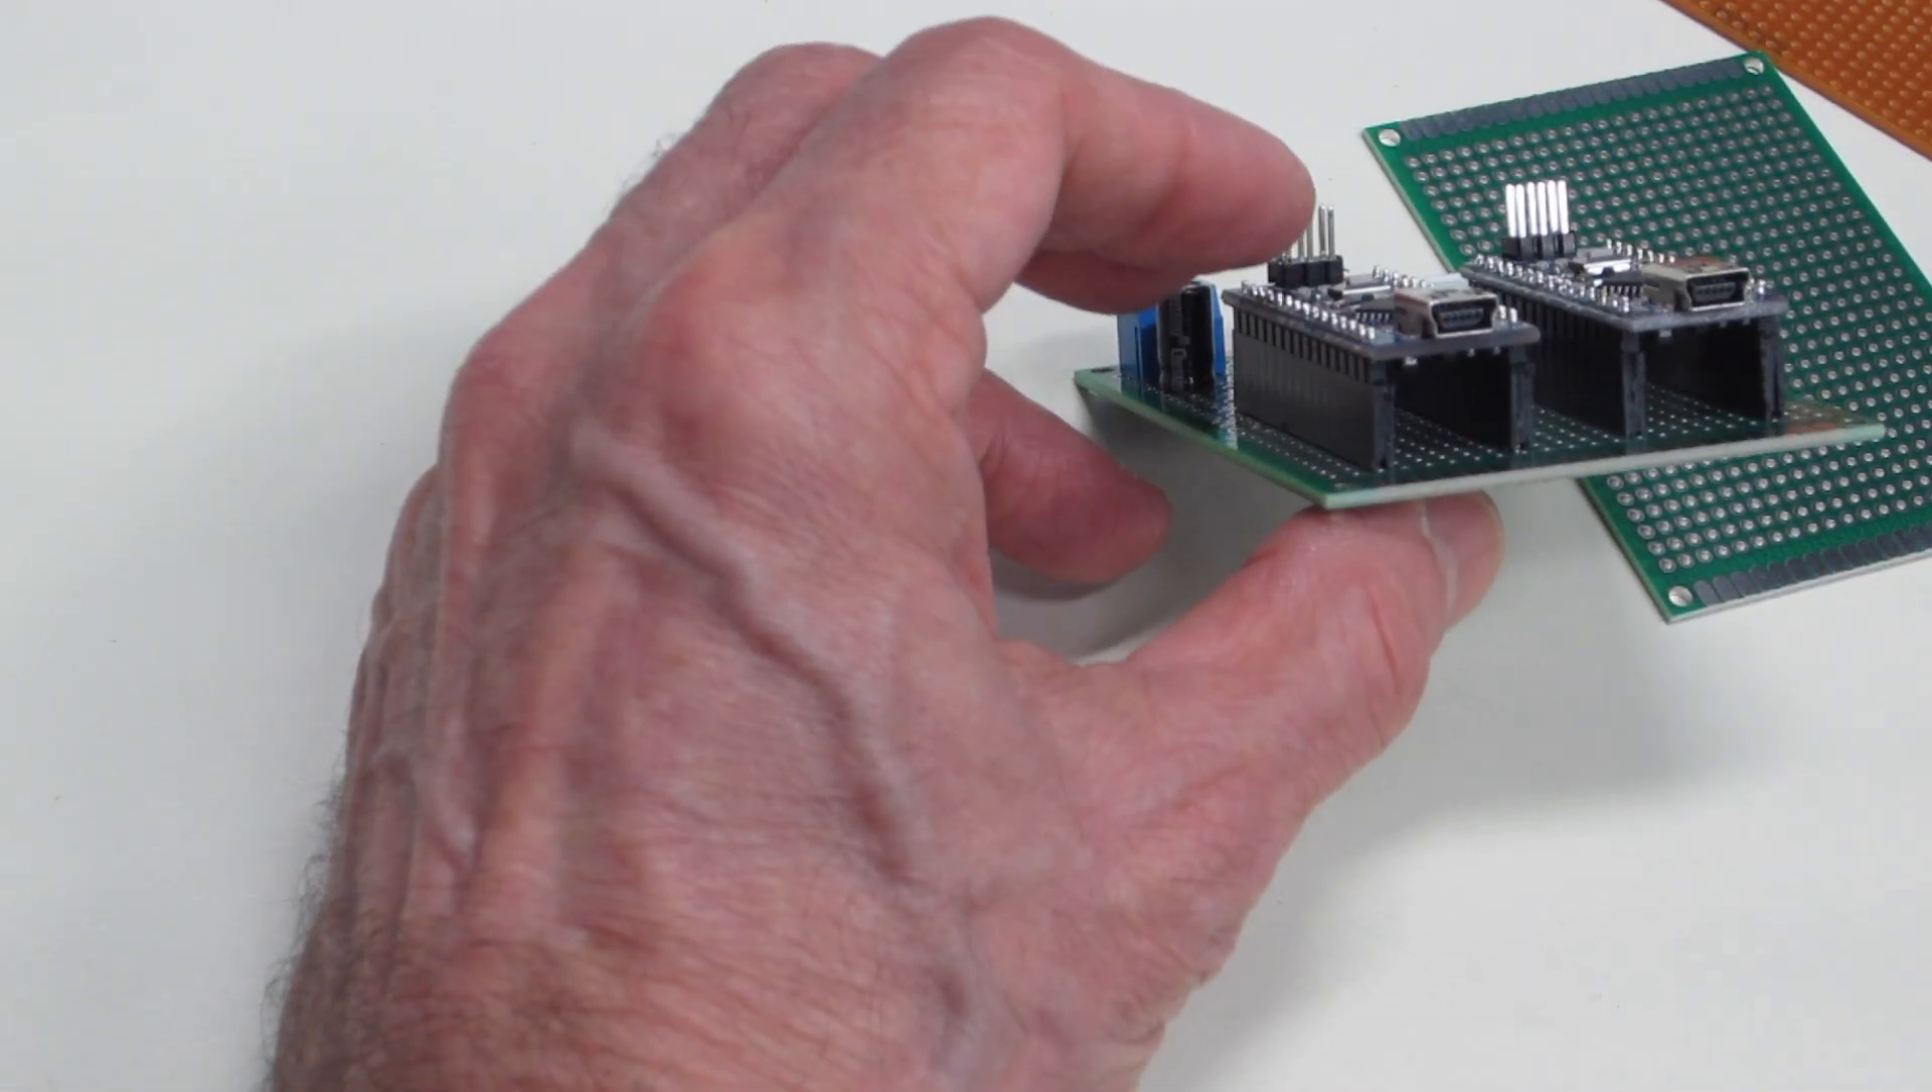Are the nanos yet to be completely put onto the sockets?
No.